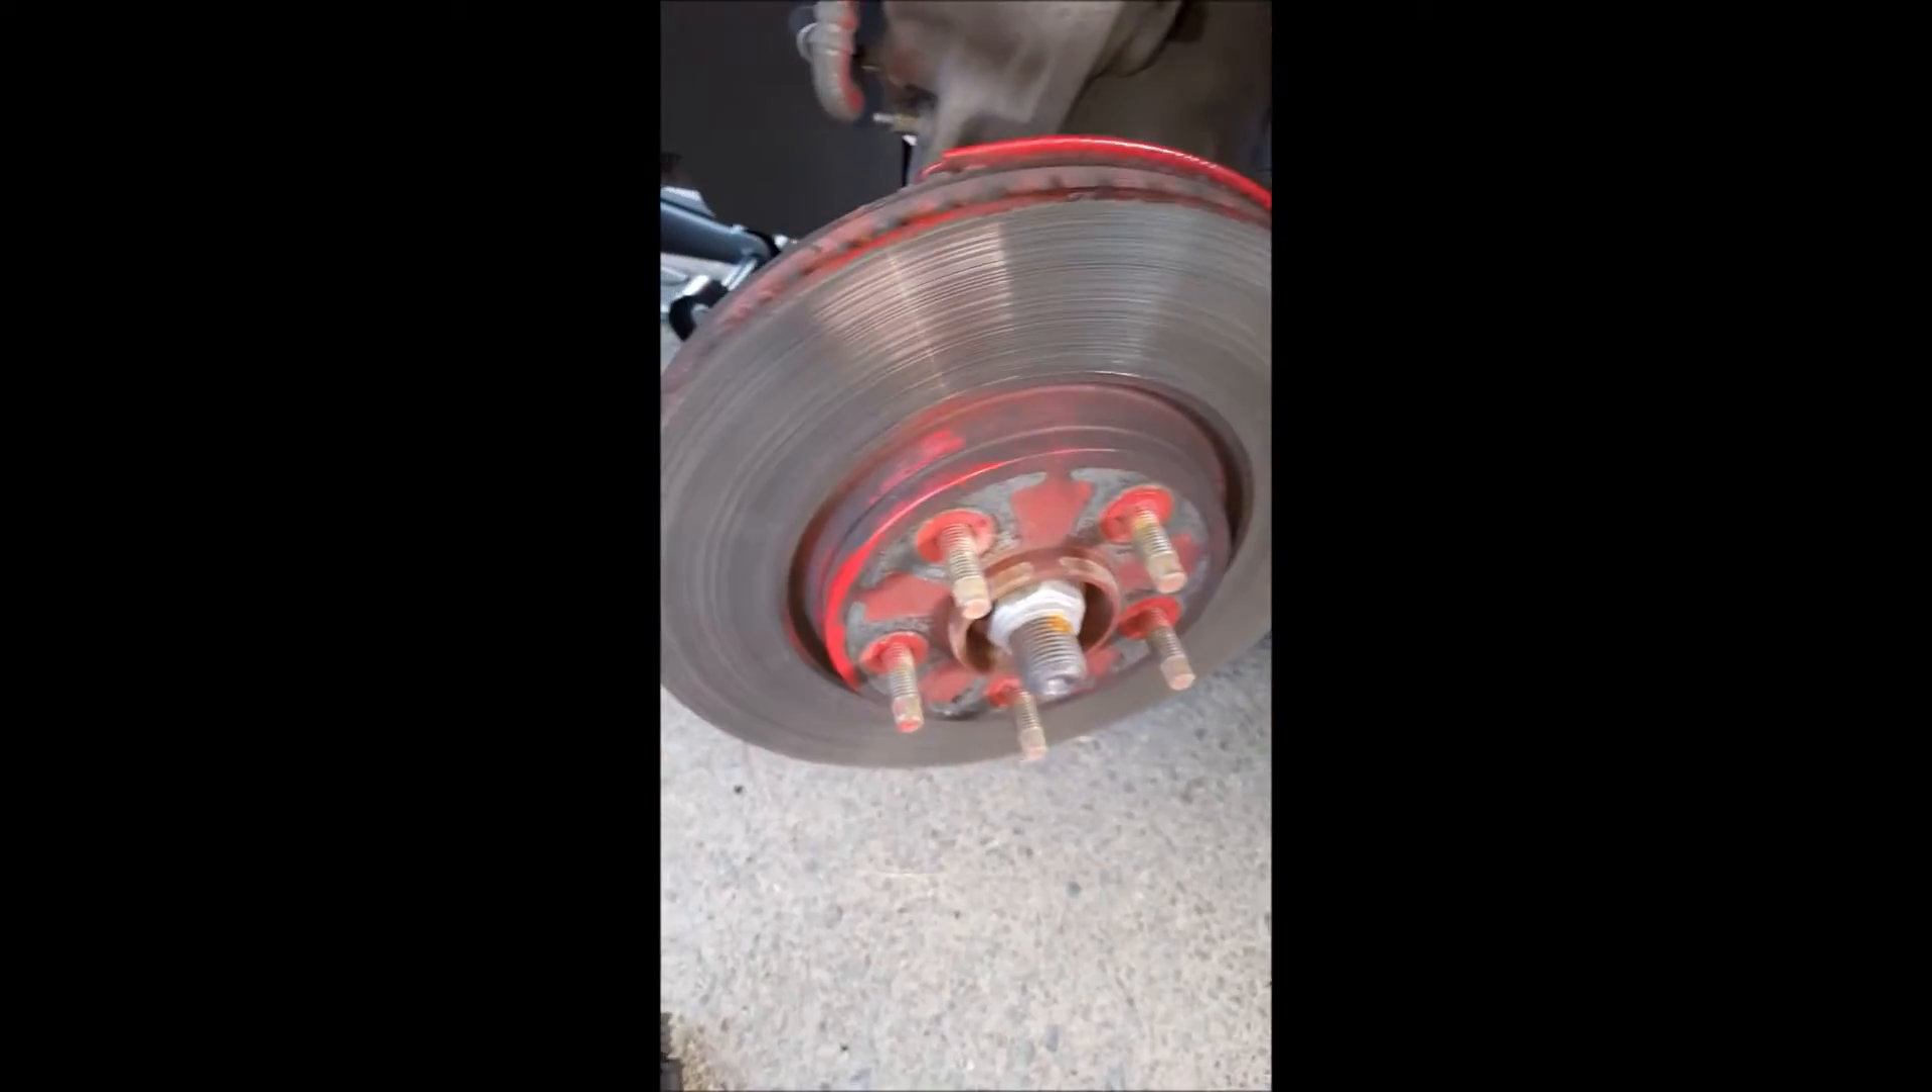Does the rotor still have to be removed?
Yes.